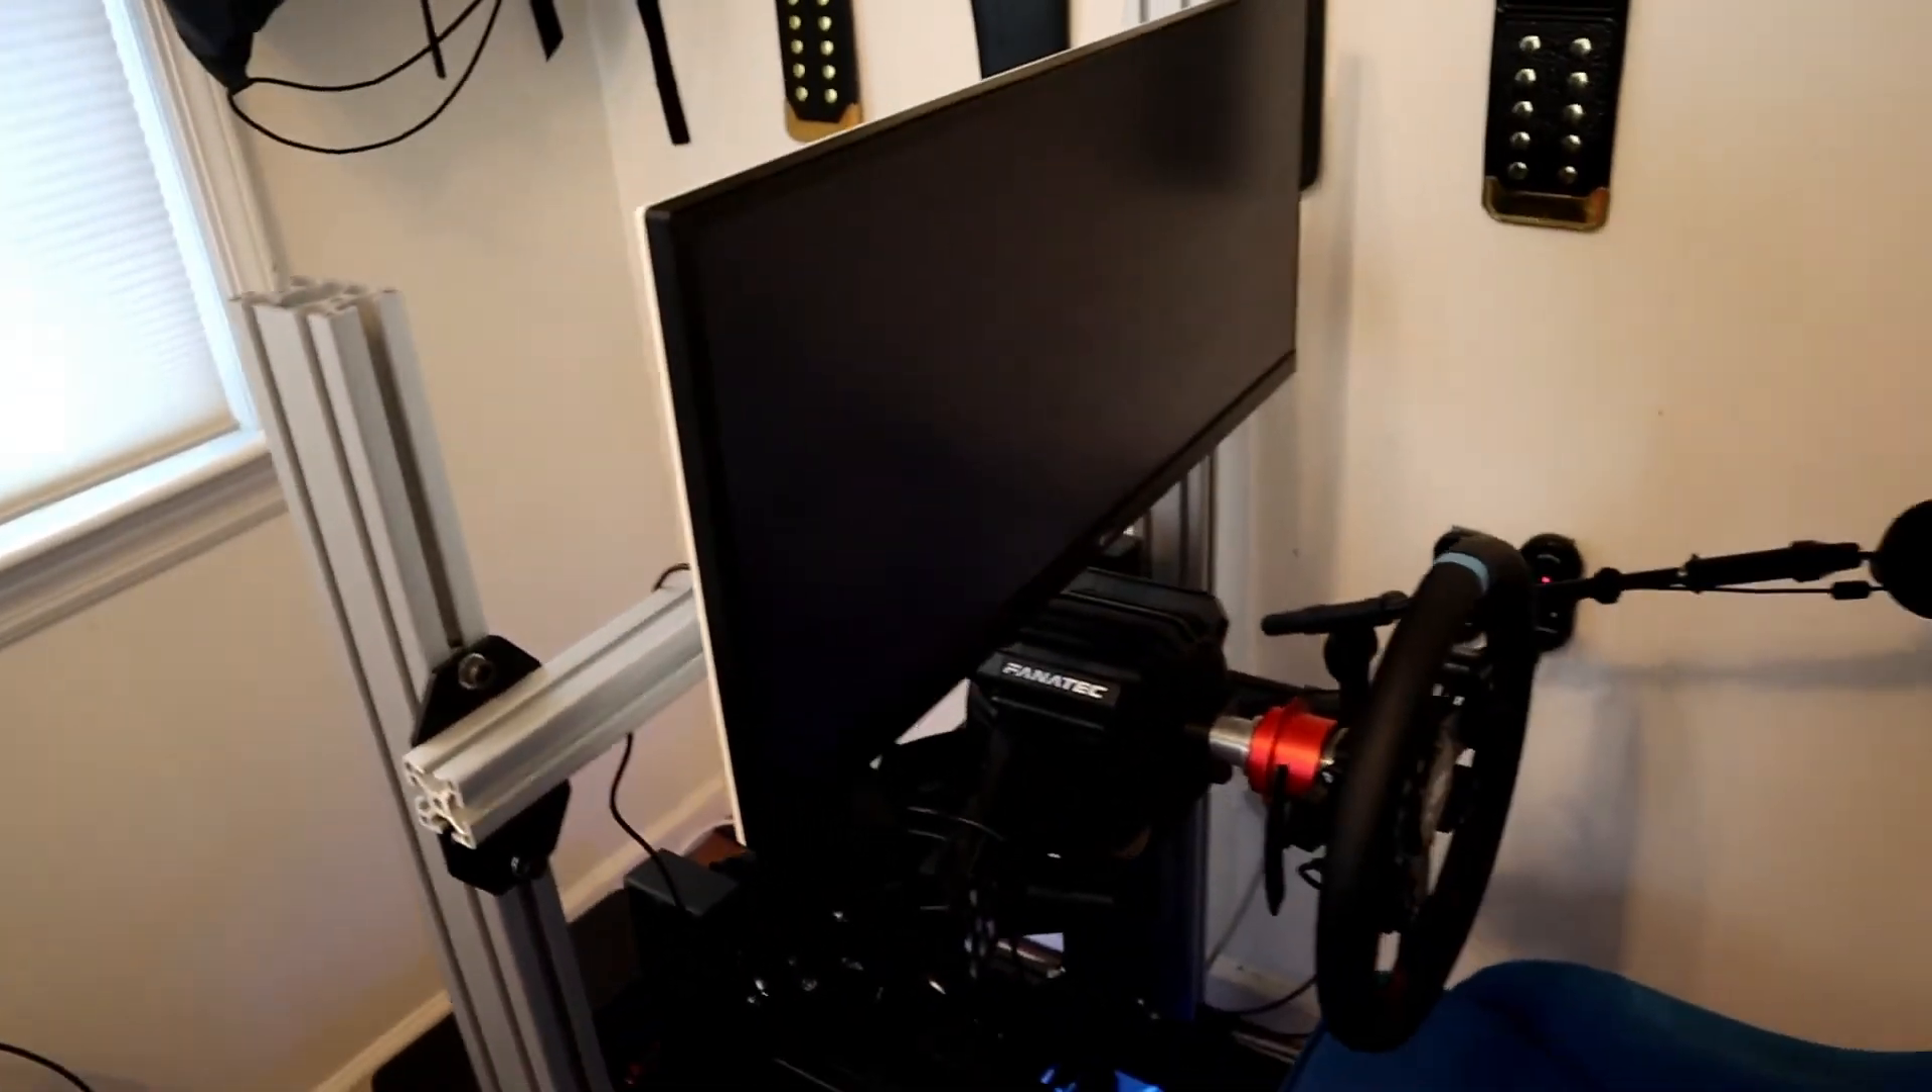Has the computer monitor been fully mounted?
Yes.